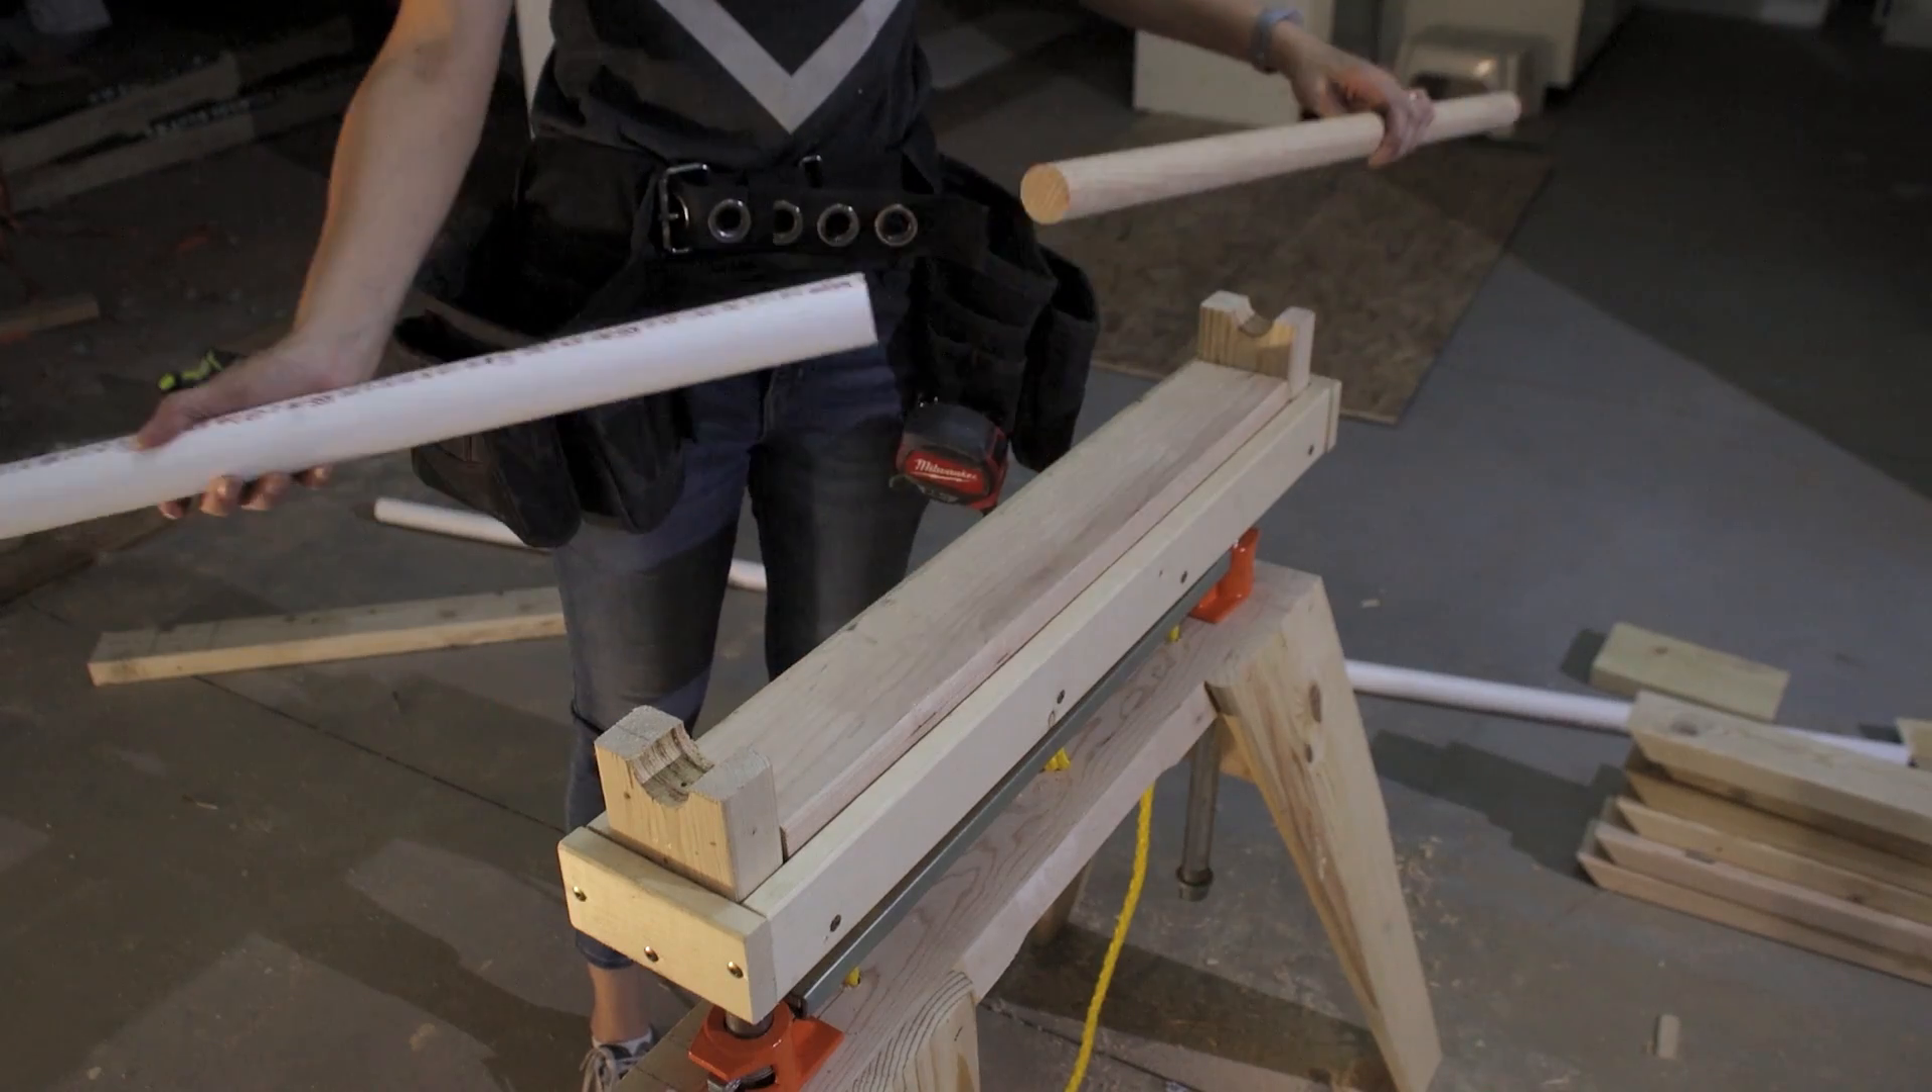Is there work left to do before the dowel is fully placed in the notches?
Yes.